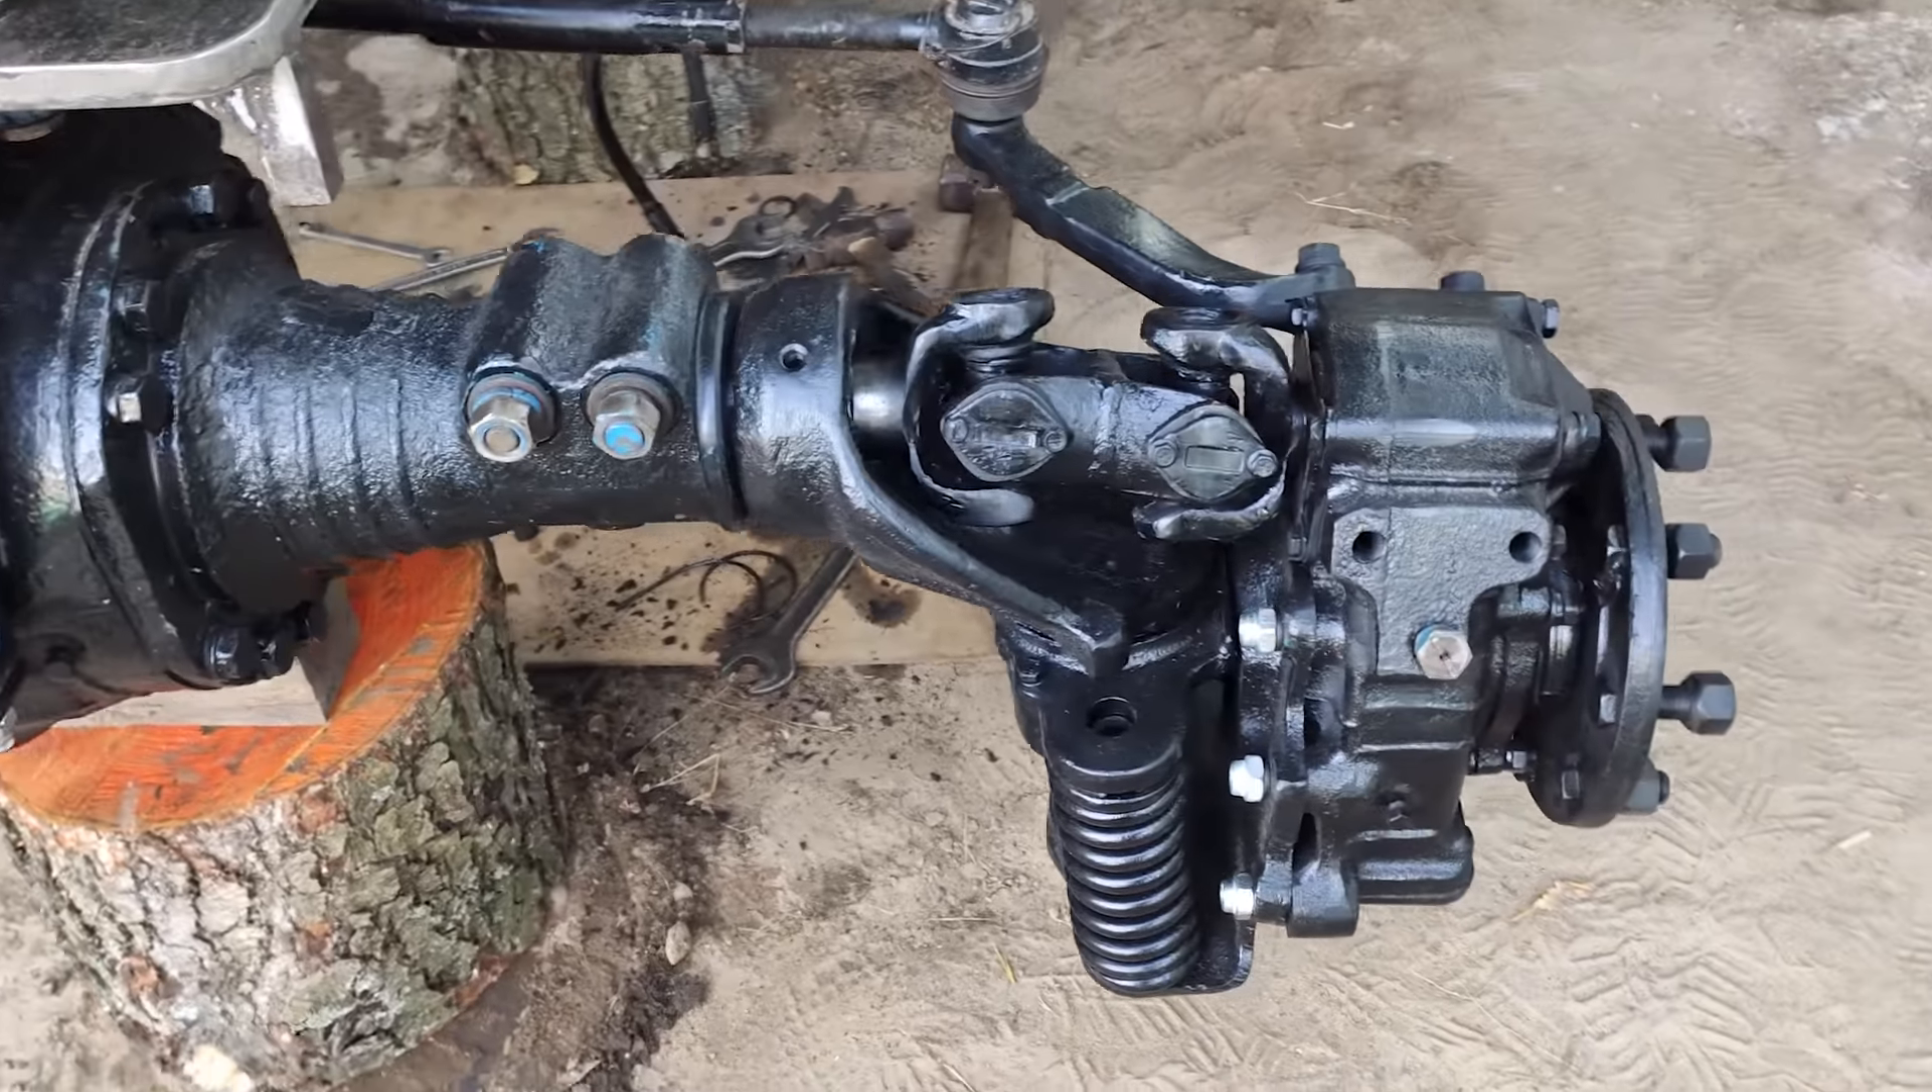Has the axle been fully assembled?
Yes.